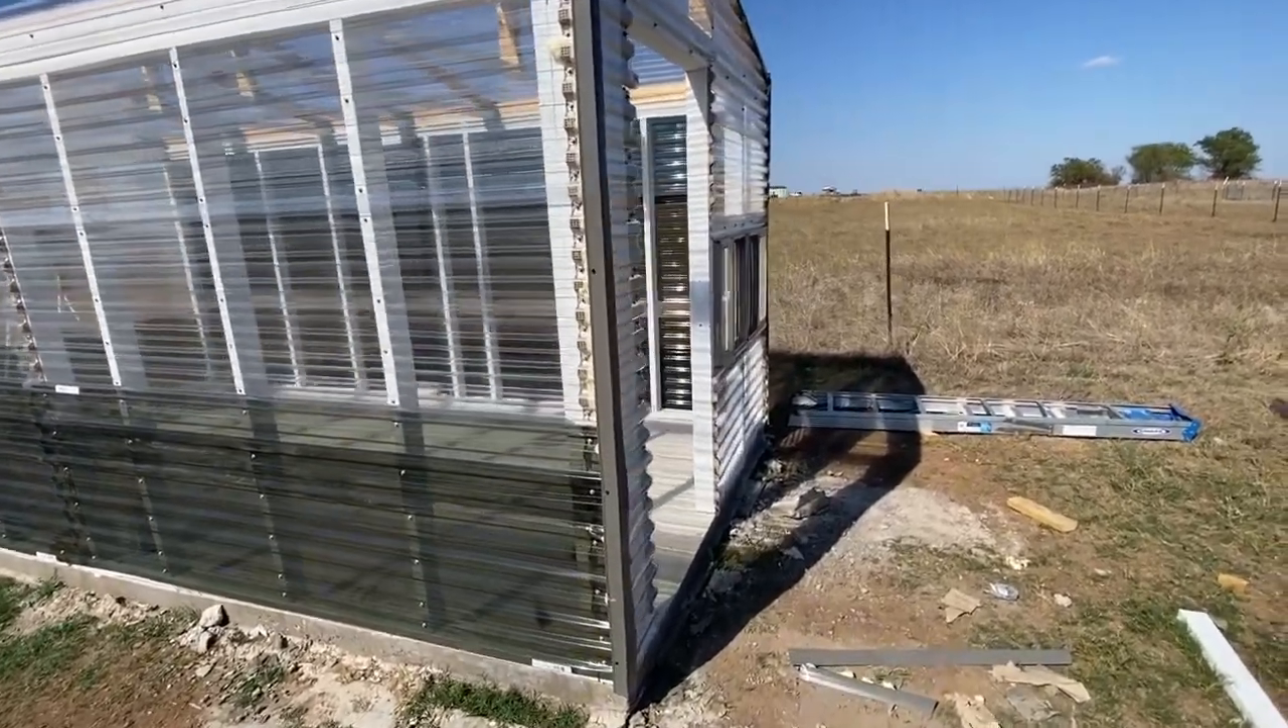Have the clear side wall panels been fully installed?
Yes.